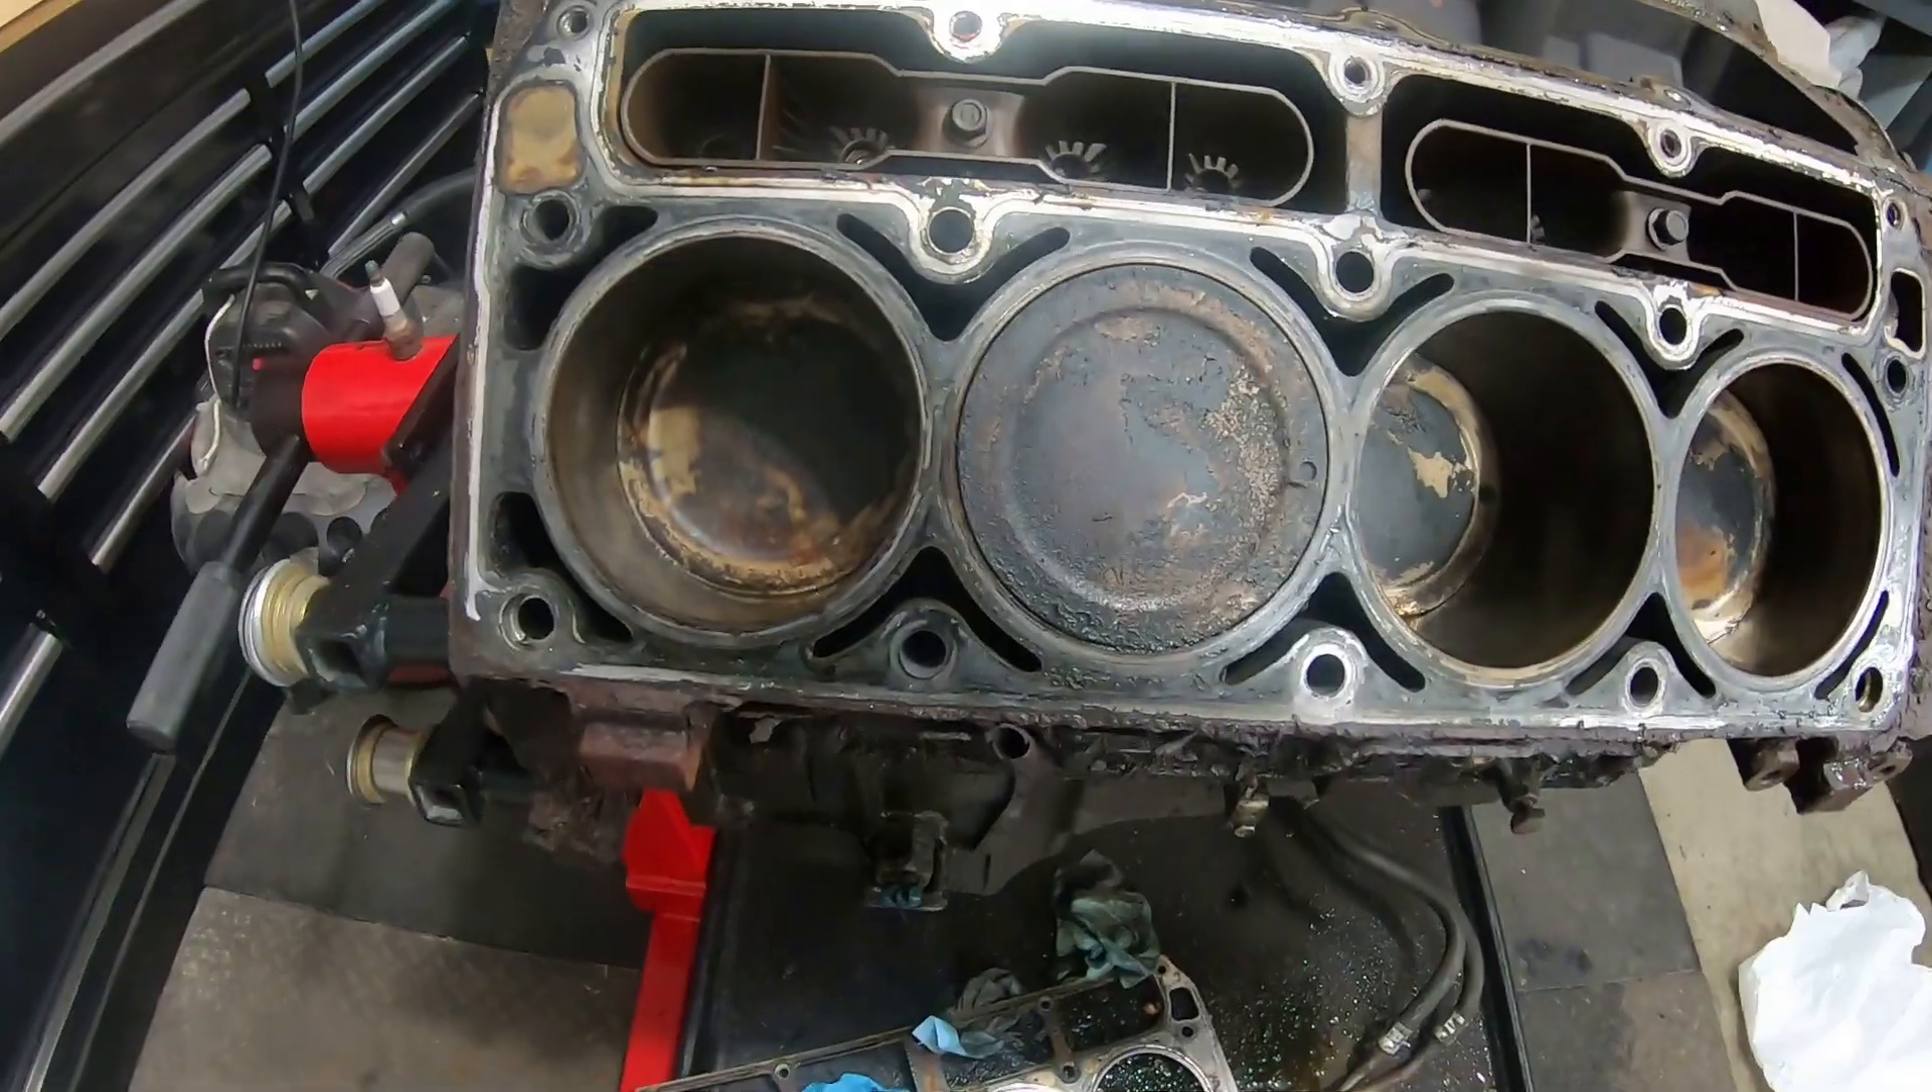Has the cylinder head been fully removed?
Yes.